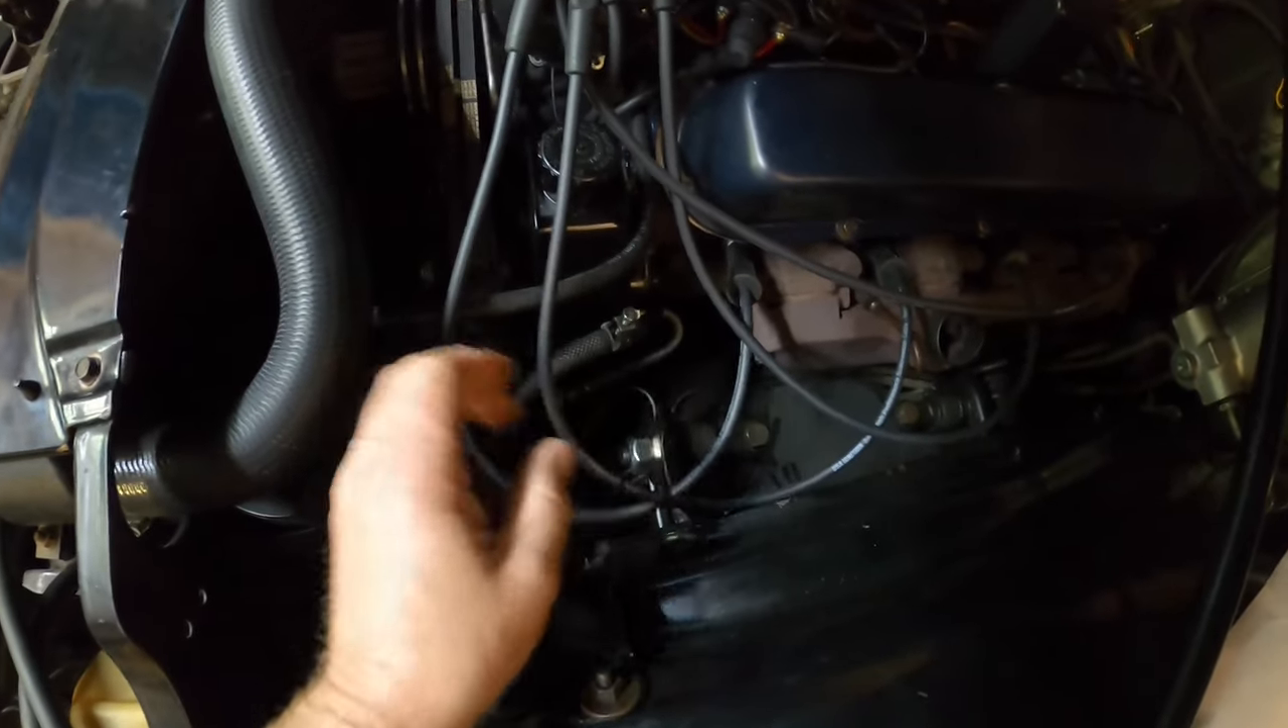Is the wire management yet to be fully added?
Yes.